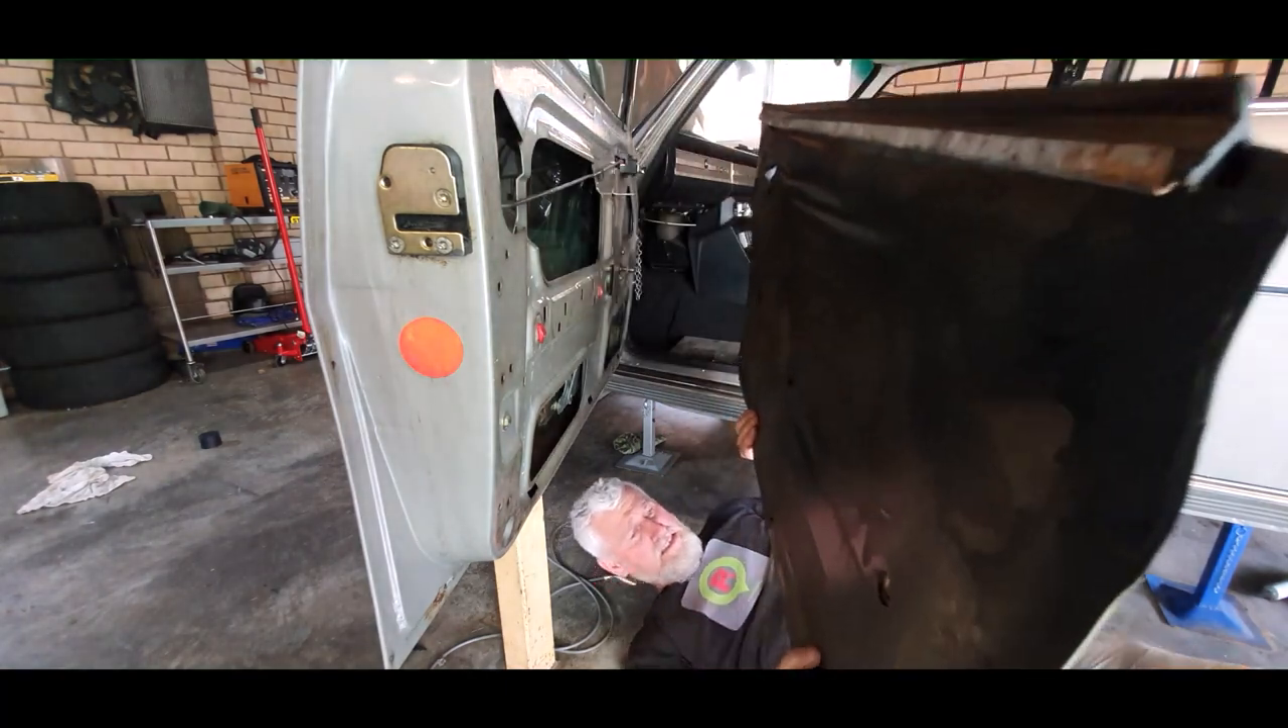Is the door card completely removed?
Yes.